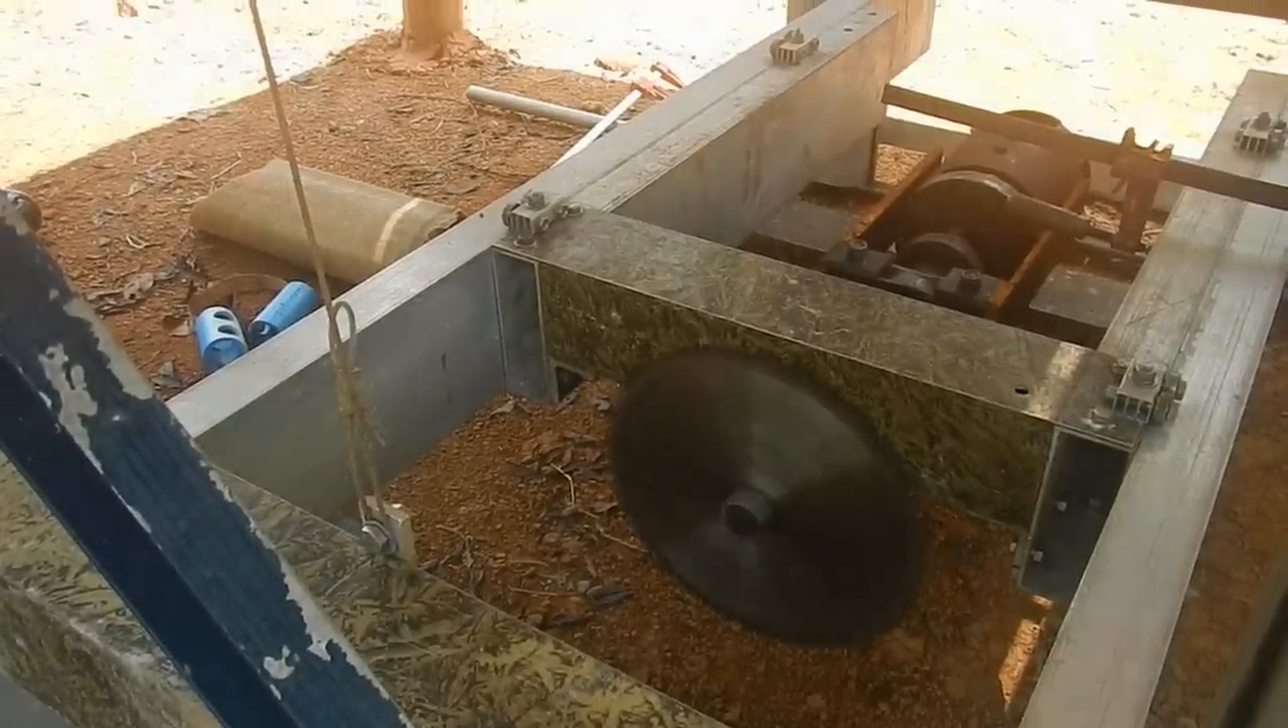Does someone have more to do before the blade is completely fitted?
No.